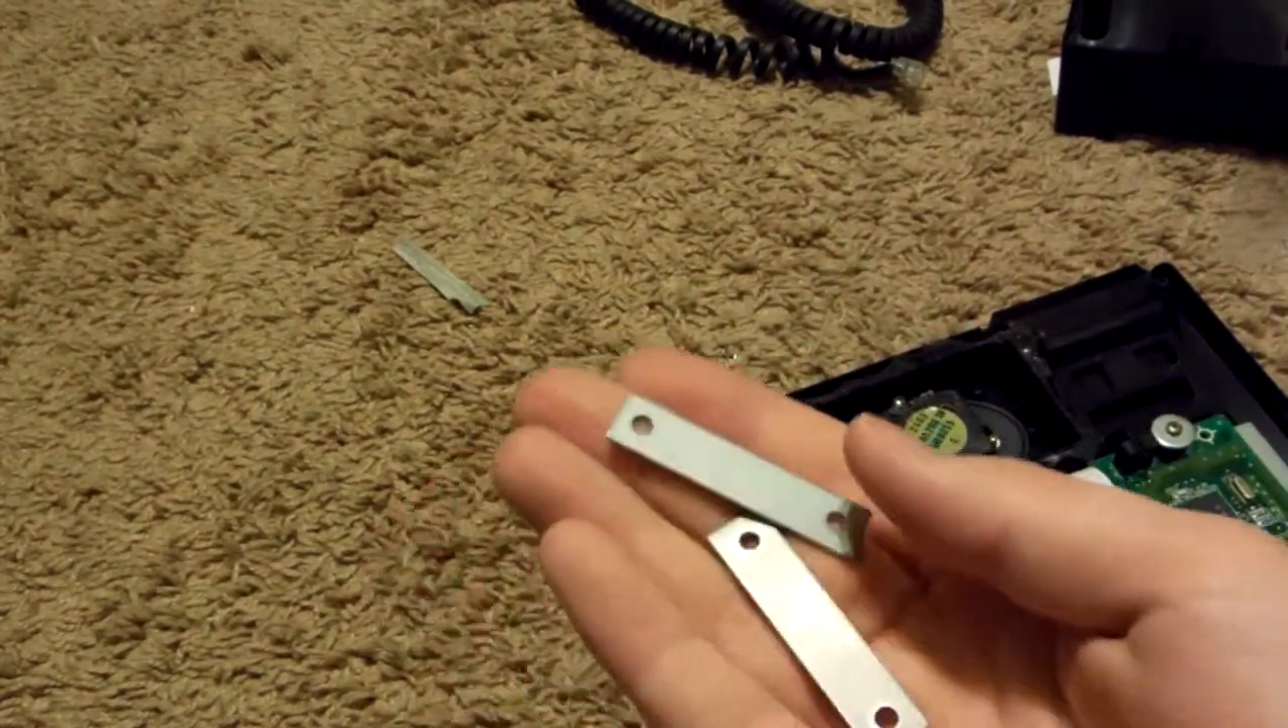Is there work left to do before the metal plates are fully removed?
No.